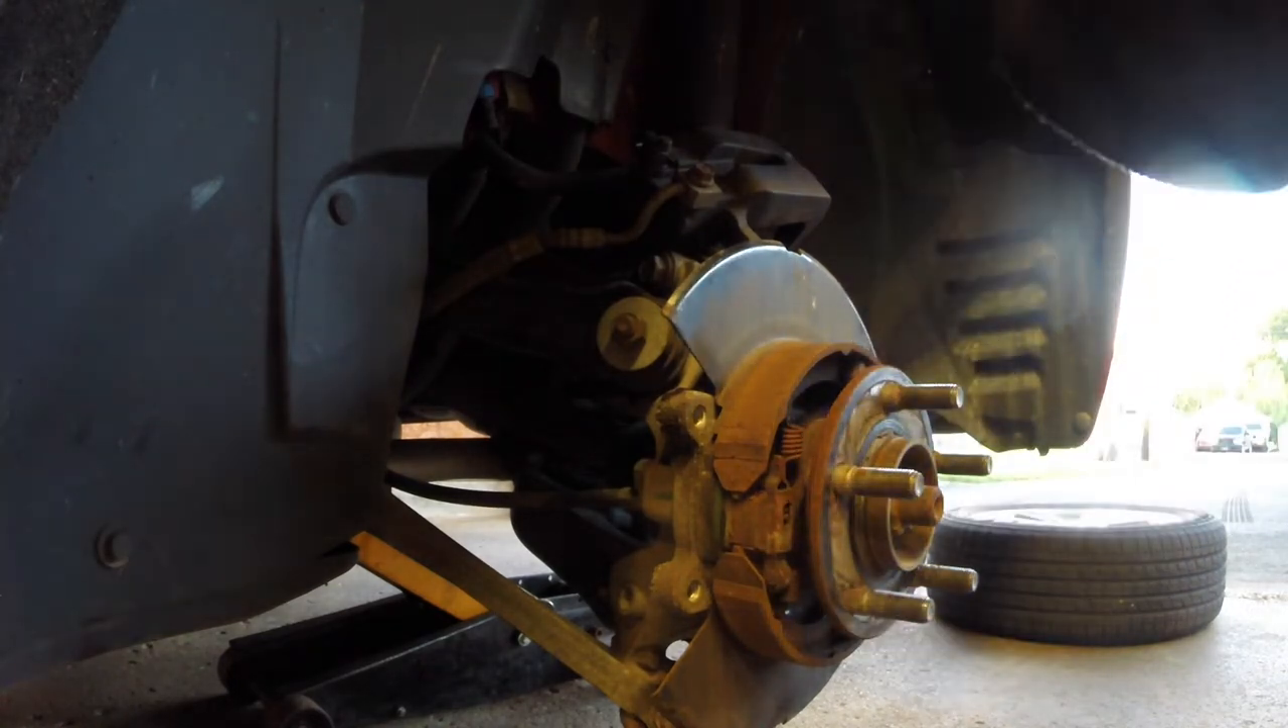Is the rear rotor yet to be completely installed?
Yes.